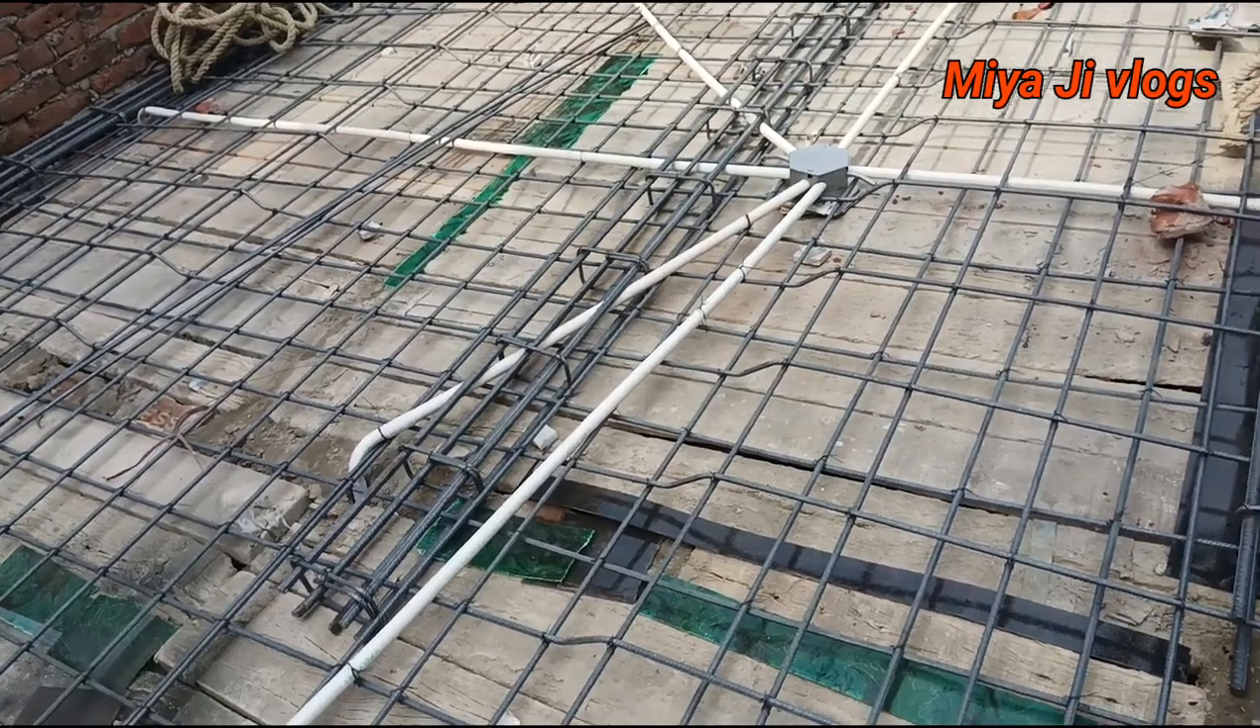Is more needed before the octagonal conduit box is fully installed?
No.